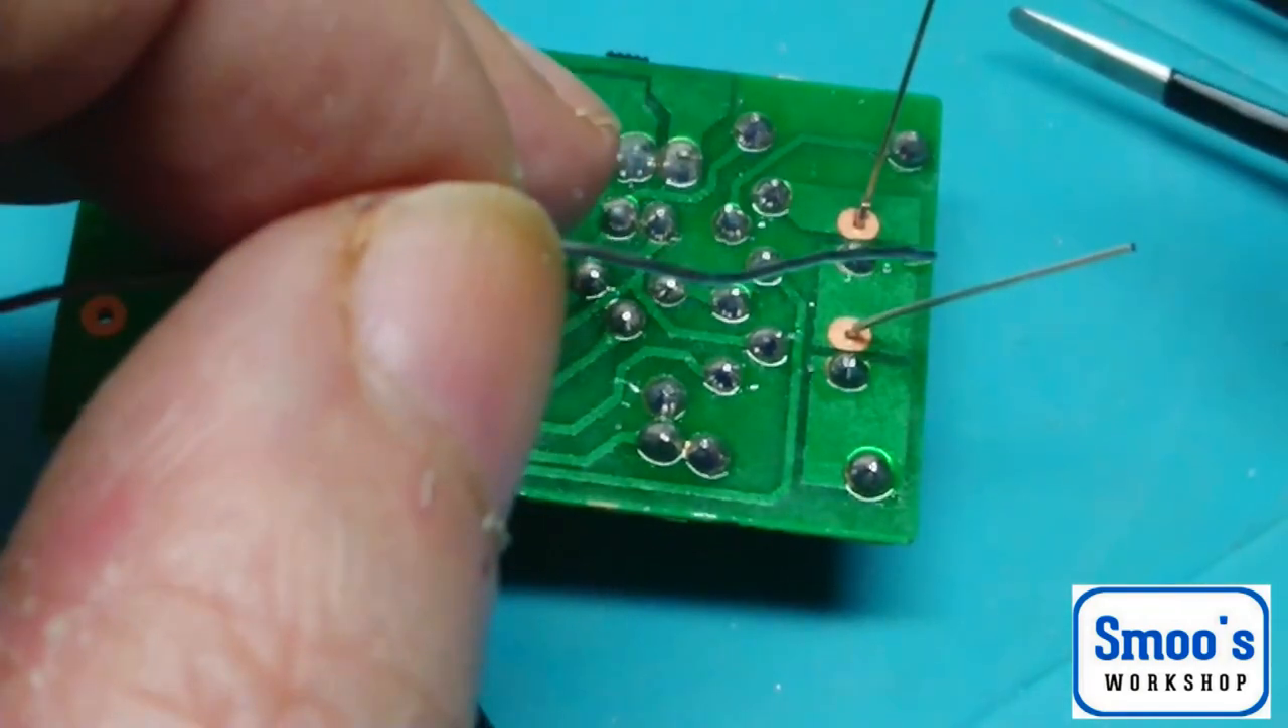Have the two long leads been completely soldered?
No.